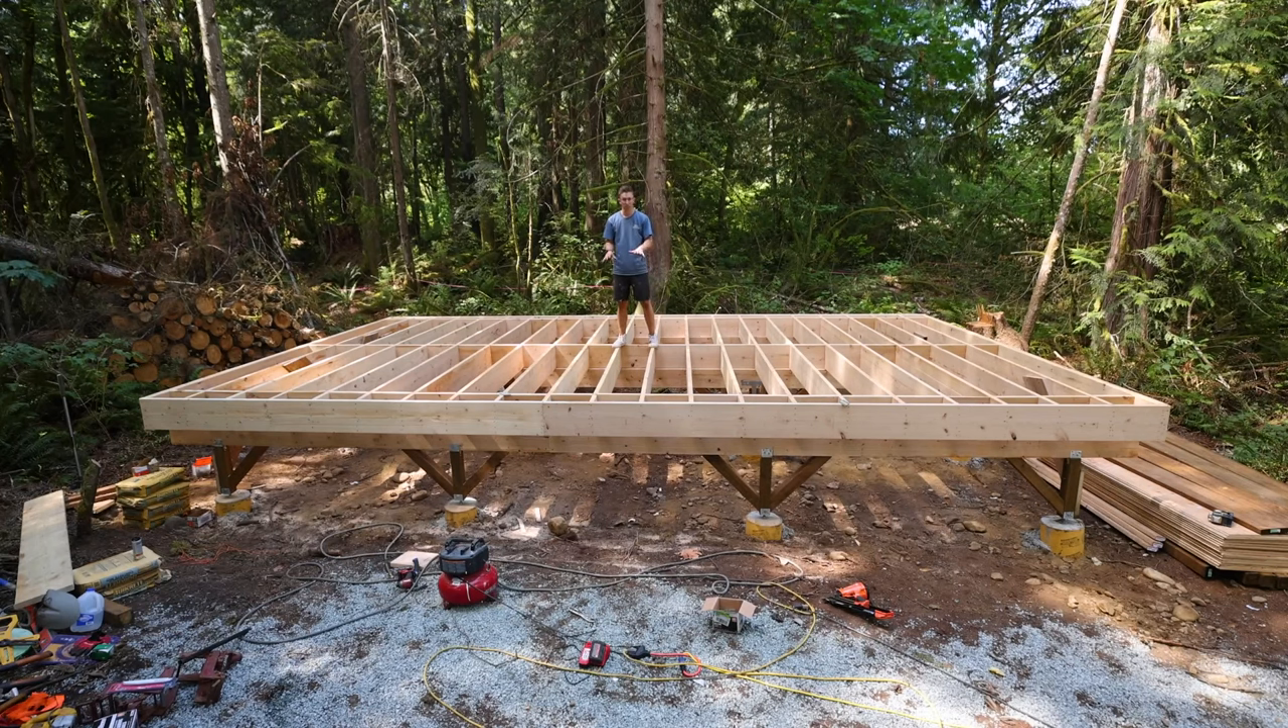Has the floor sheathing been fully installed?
No.